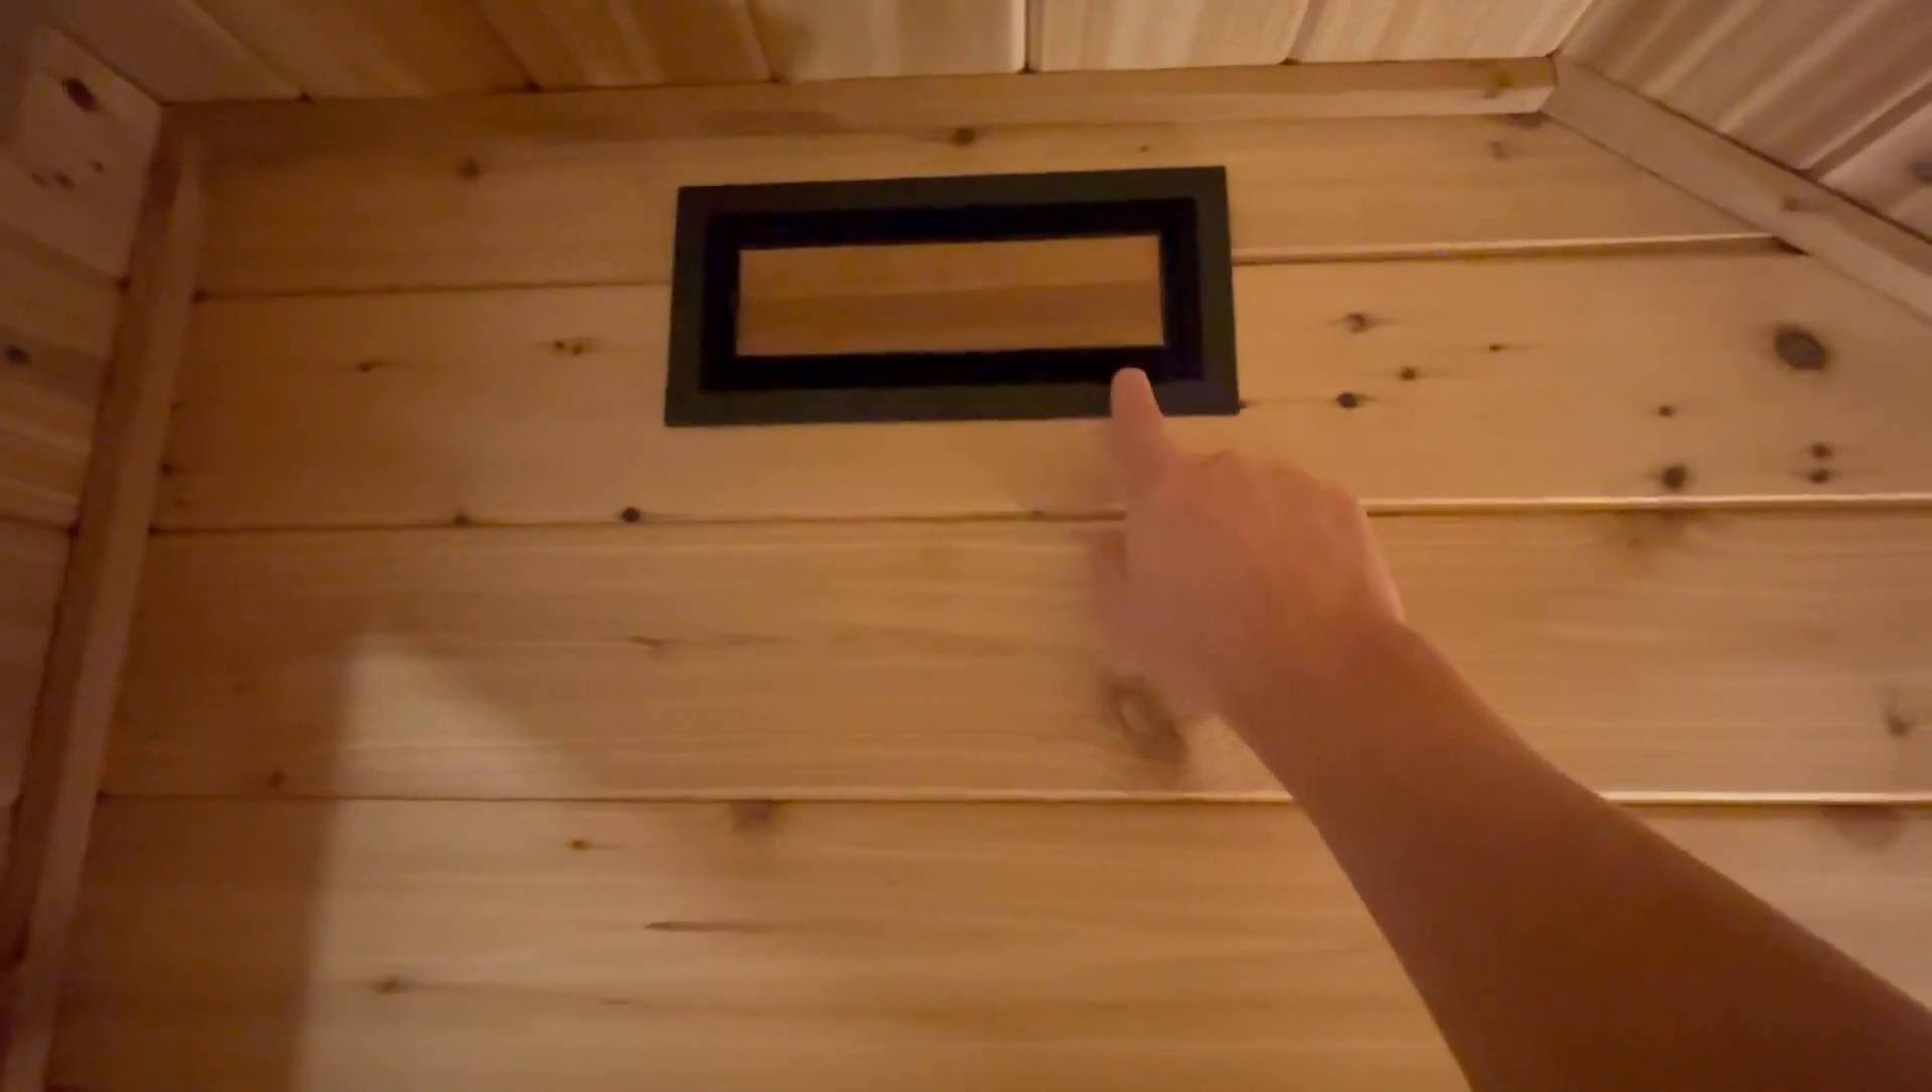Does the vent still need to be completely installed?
No.